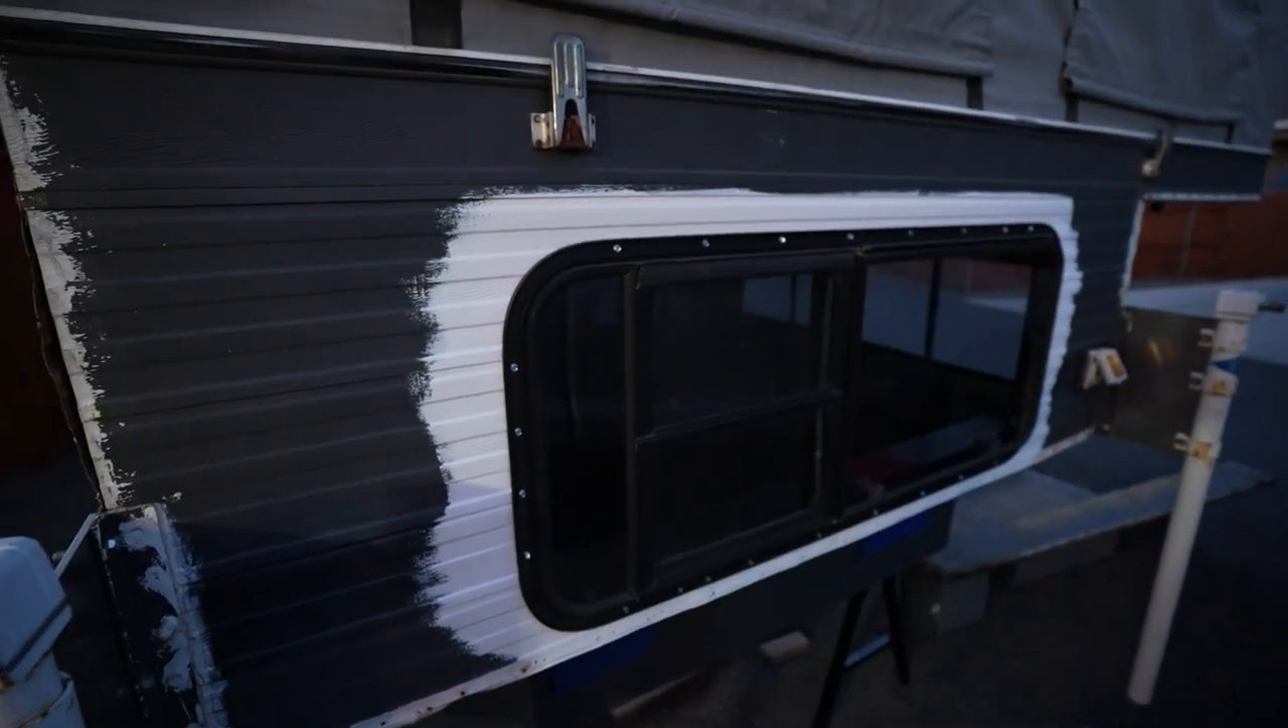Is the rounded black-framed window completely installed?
Yes.